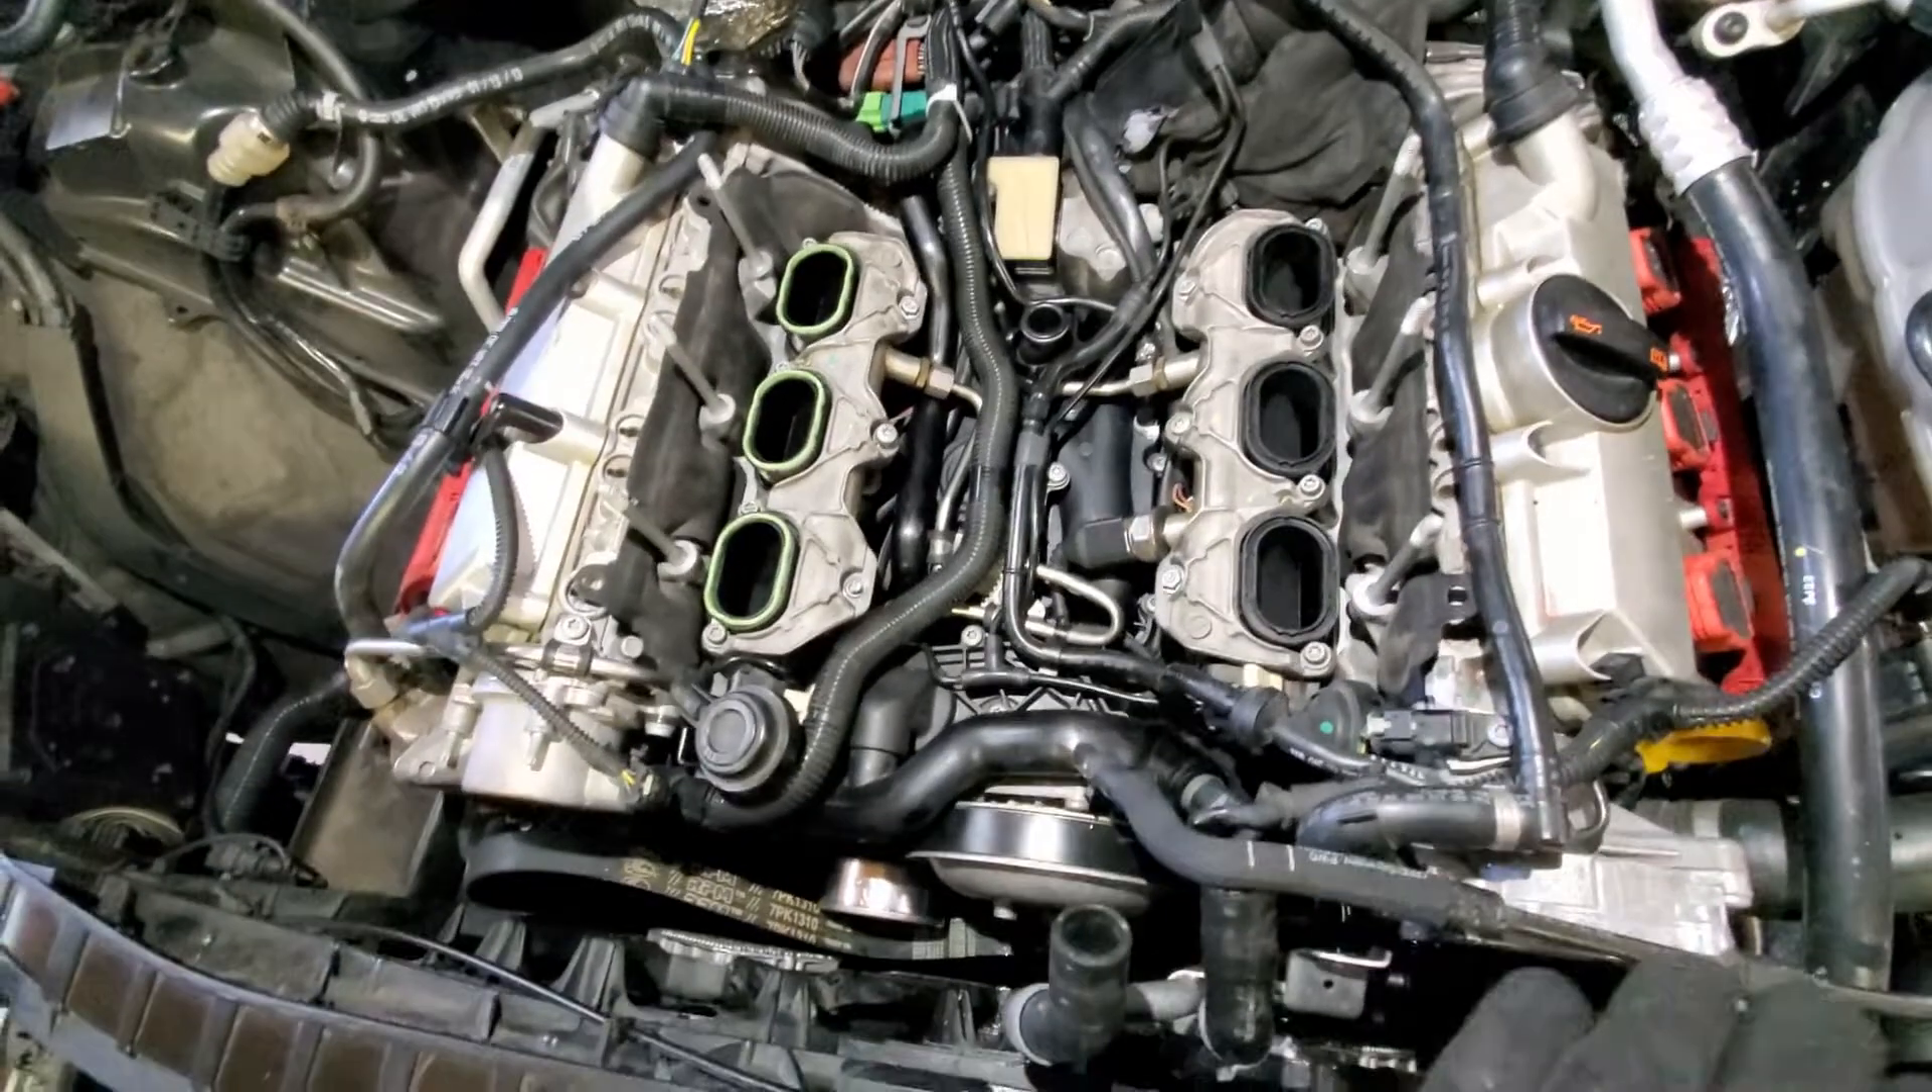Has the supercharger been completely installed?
No.